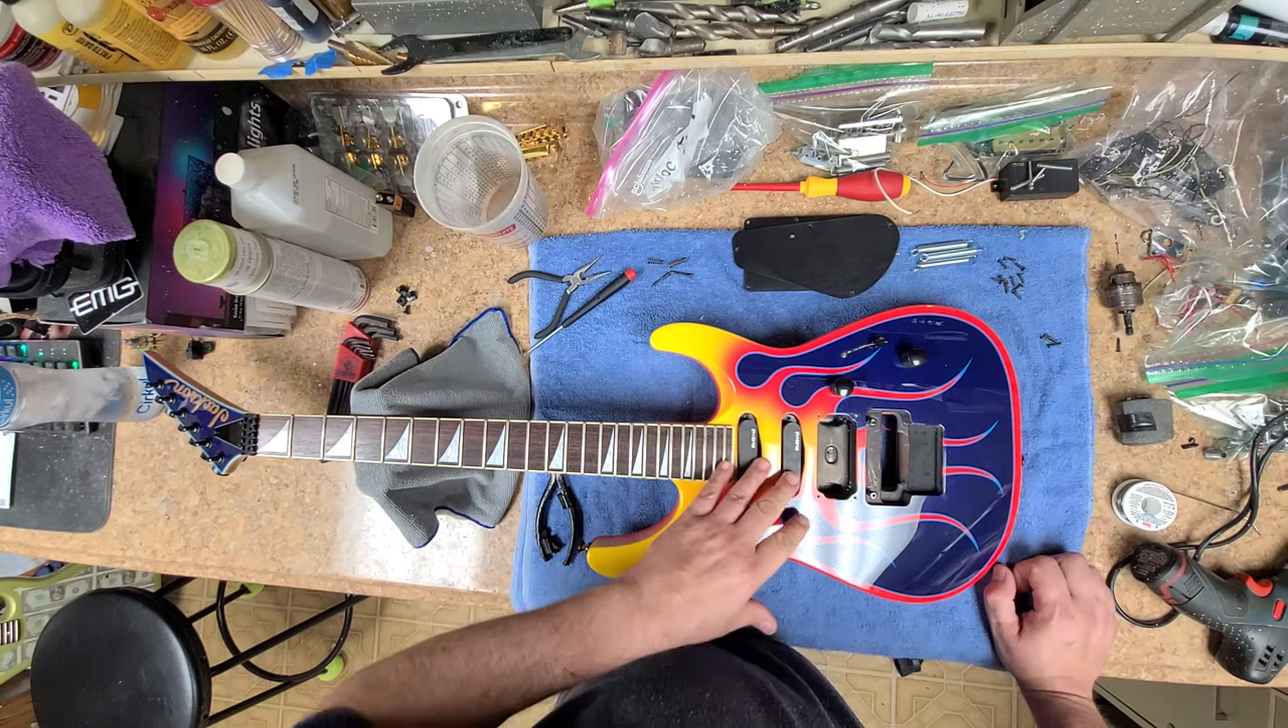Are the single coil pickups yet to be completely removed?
Yes.